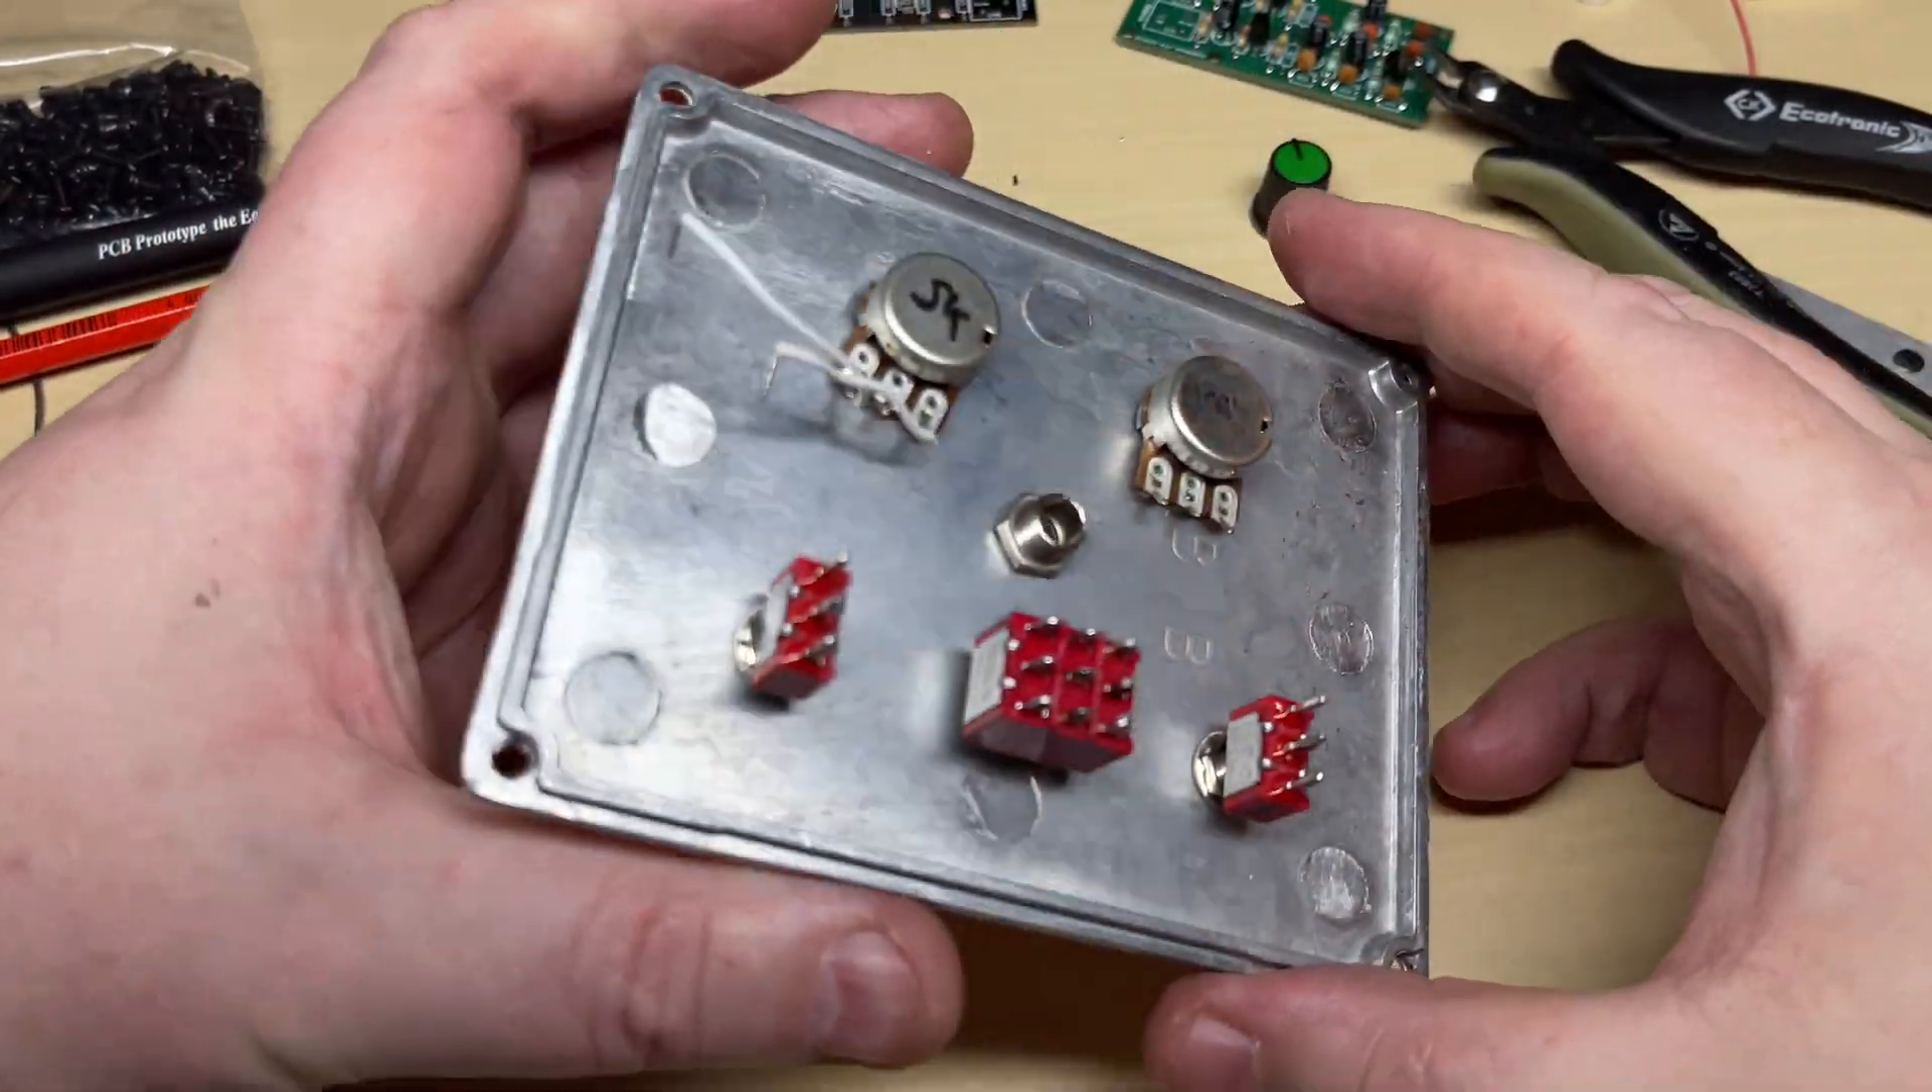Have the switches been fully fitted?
Yes.